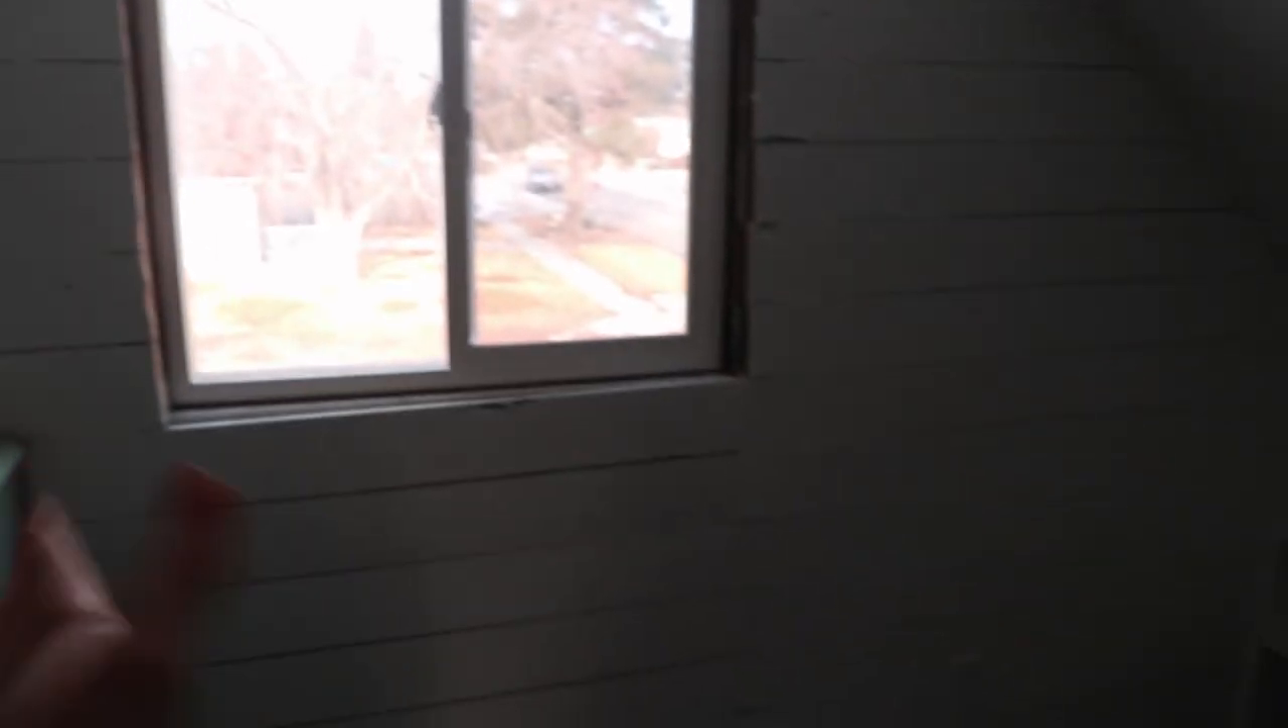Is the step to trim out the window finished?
No.